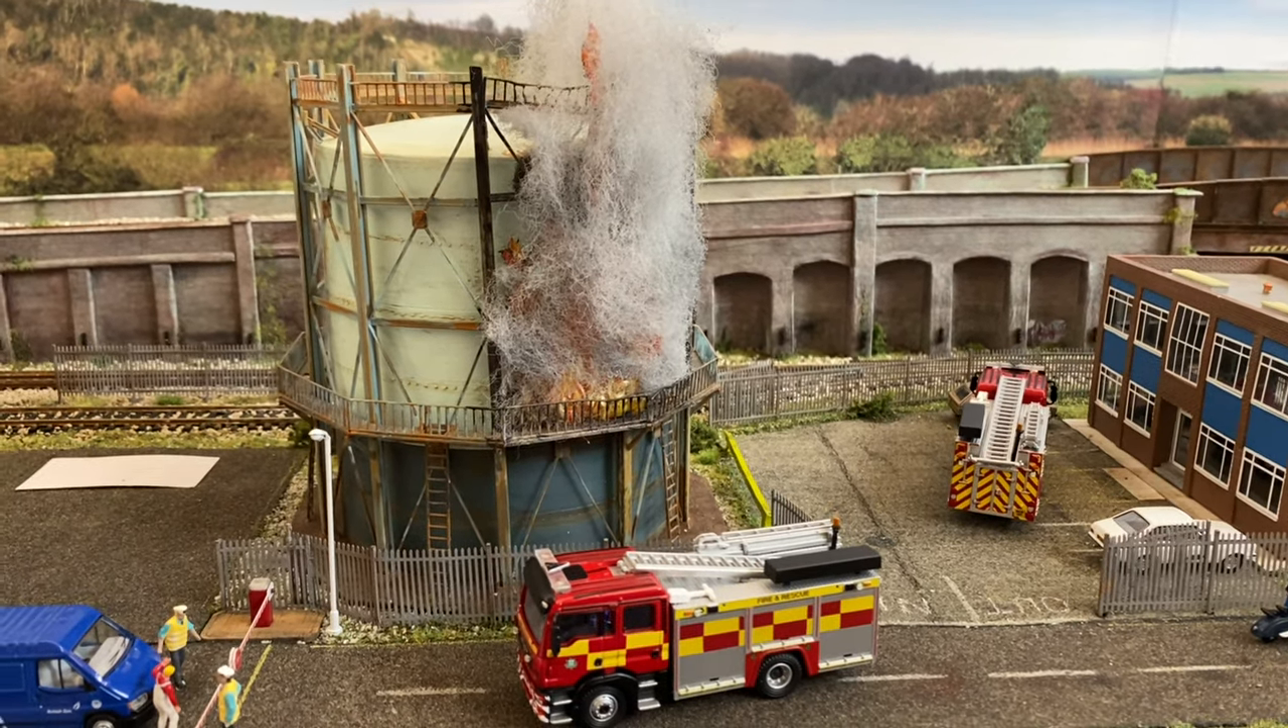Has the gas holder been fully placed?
Yes.